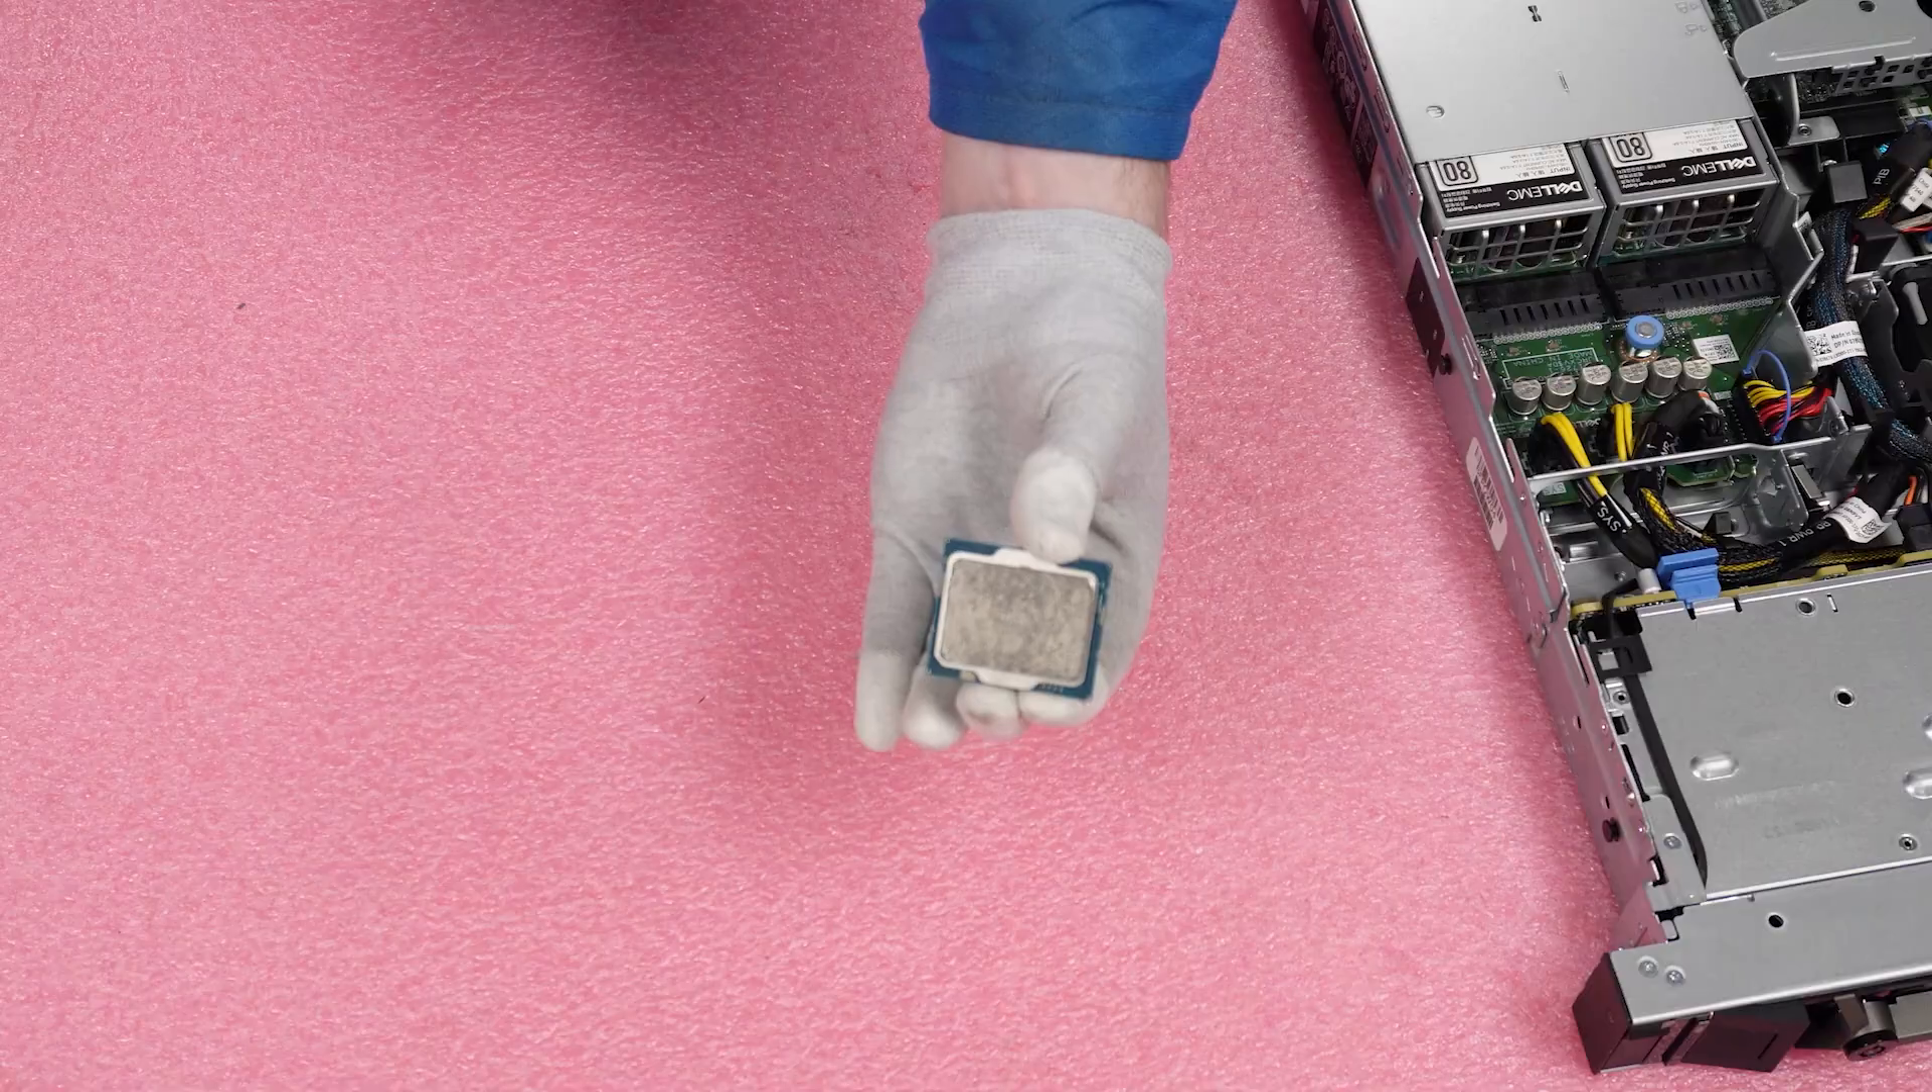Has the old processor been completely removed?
Yes.